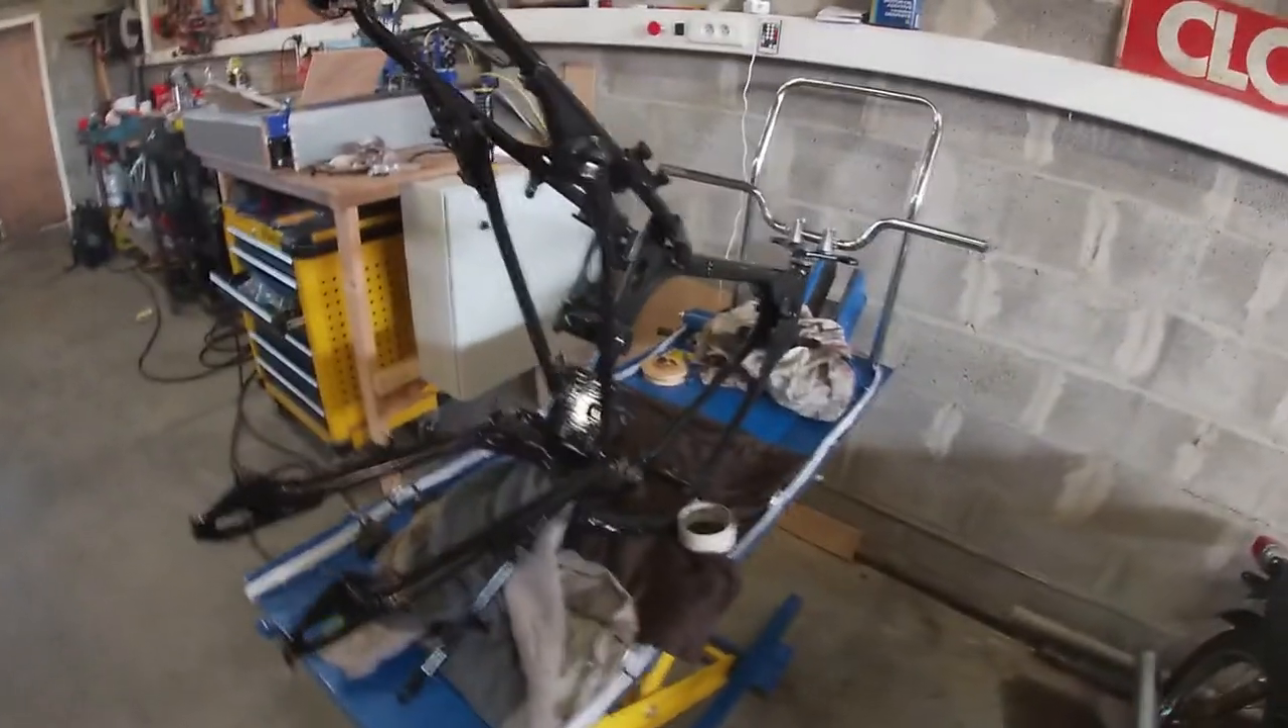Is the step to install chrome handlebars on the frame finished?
Yes.